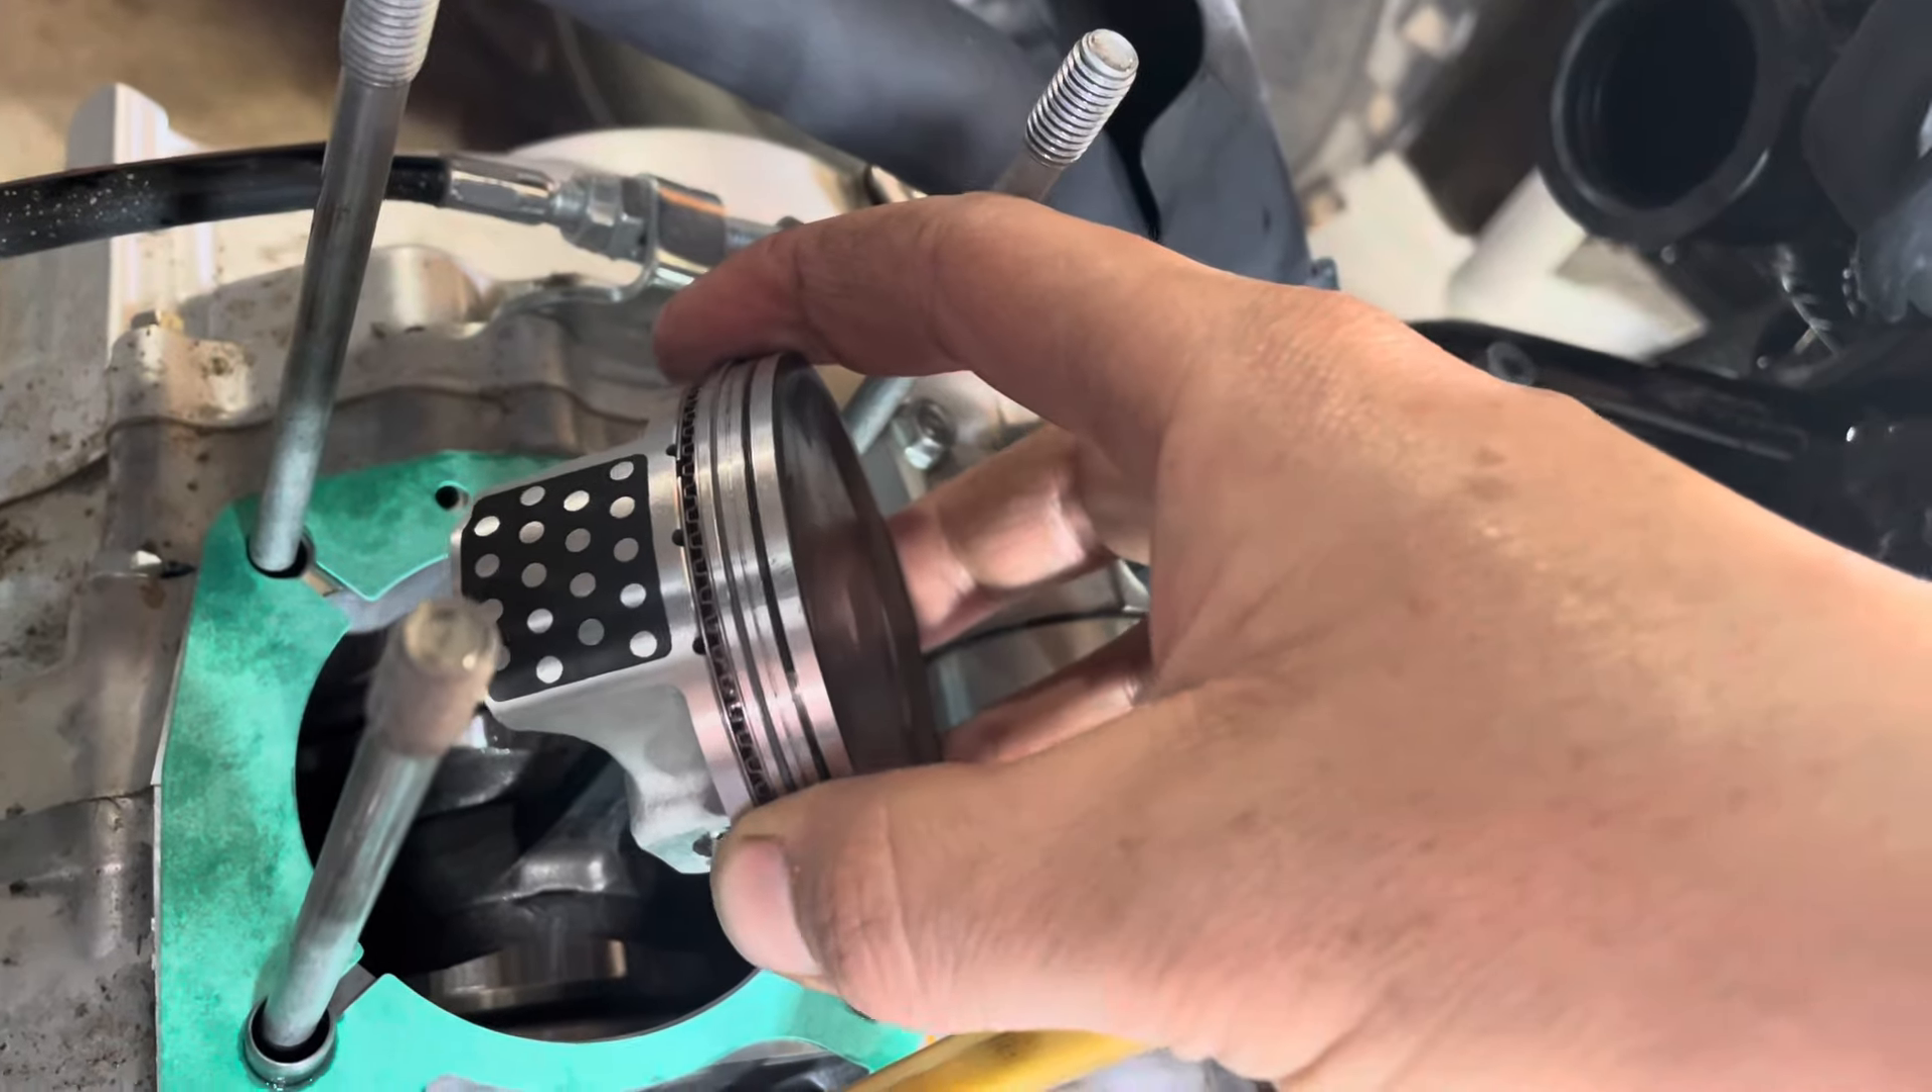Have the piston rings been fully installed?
Yes.